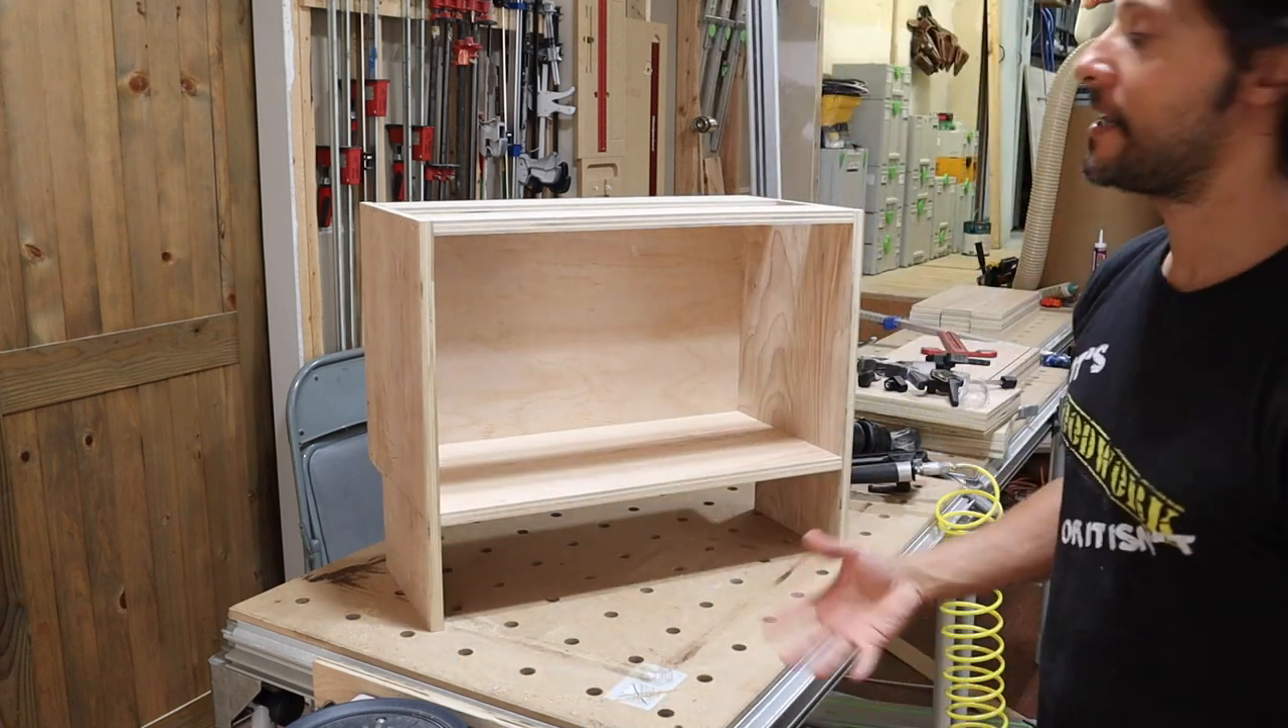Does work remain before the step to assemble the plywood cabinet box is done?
No.